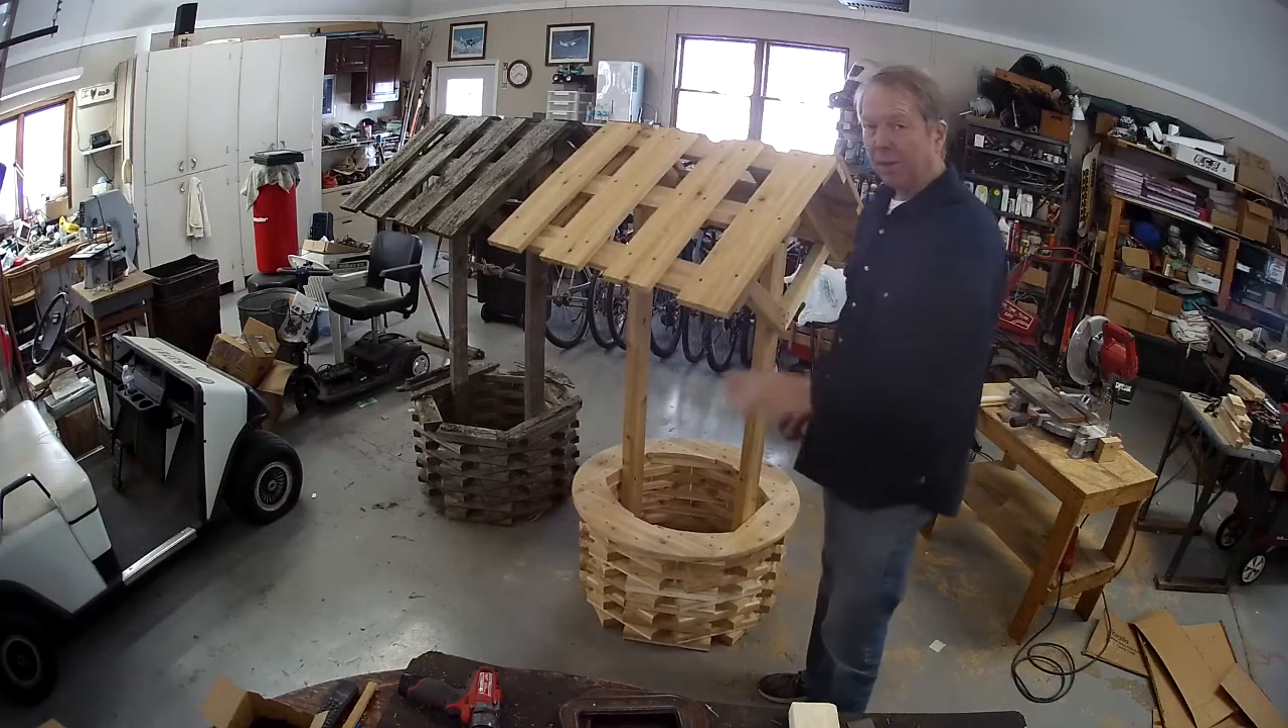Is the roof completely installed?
Yes.